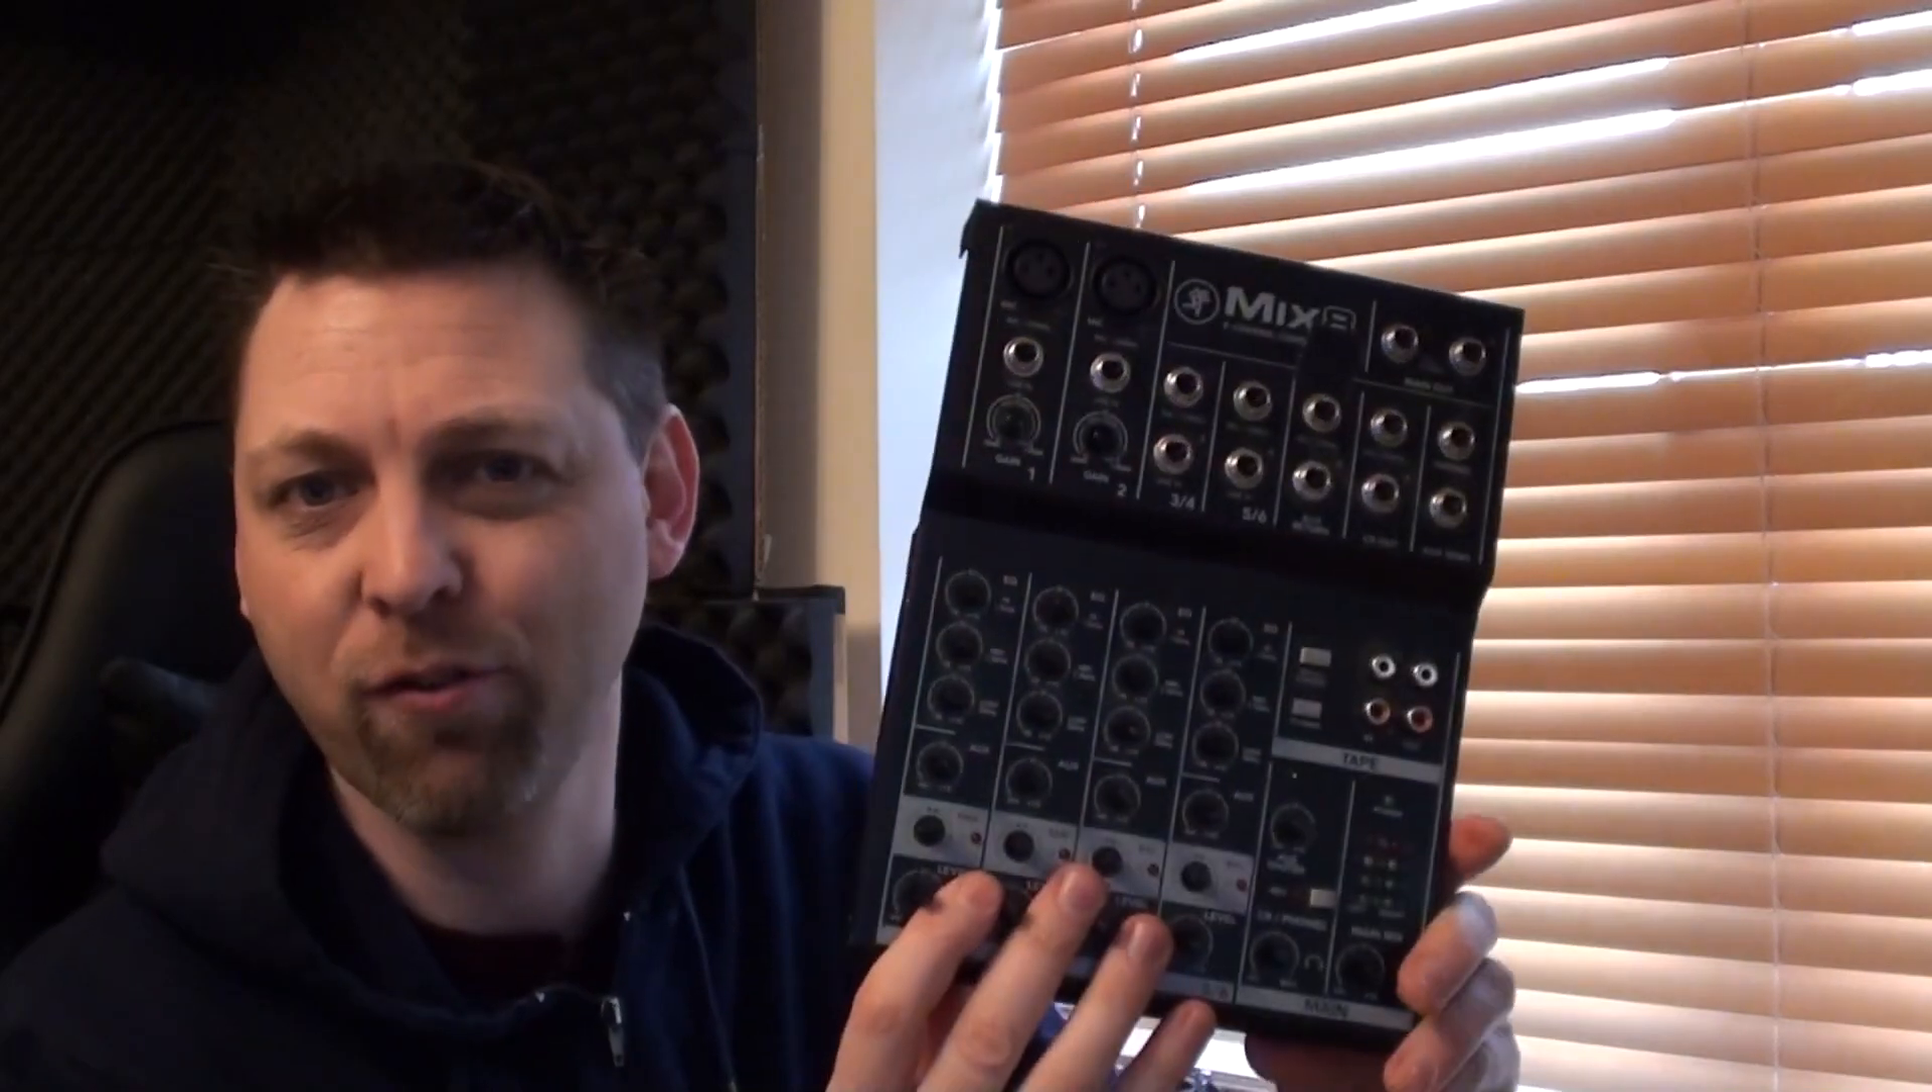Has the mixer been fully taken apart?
No.